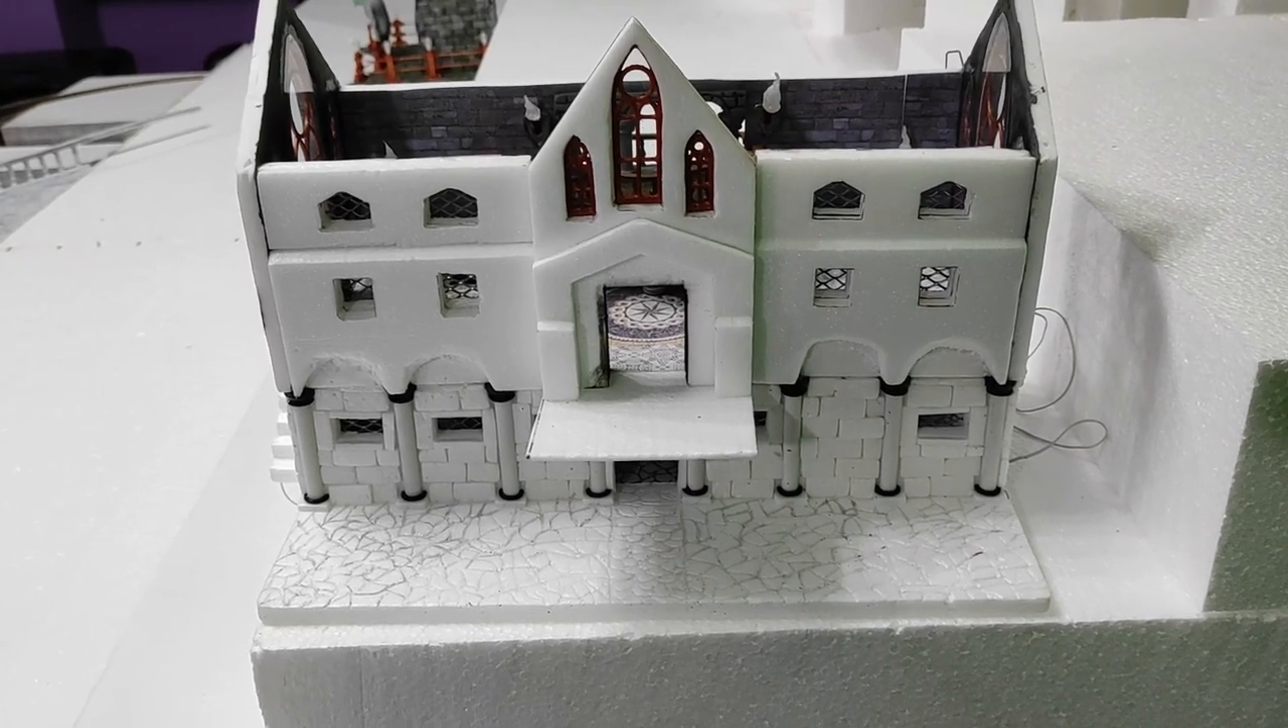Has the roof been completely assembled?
No.